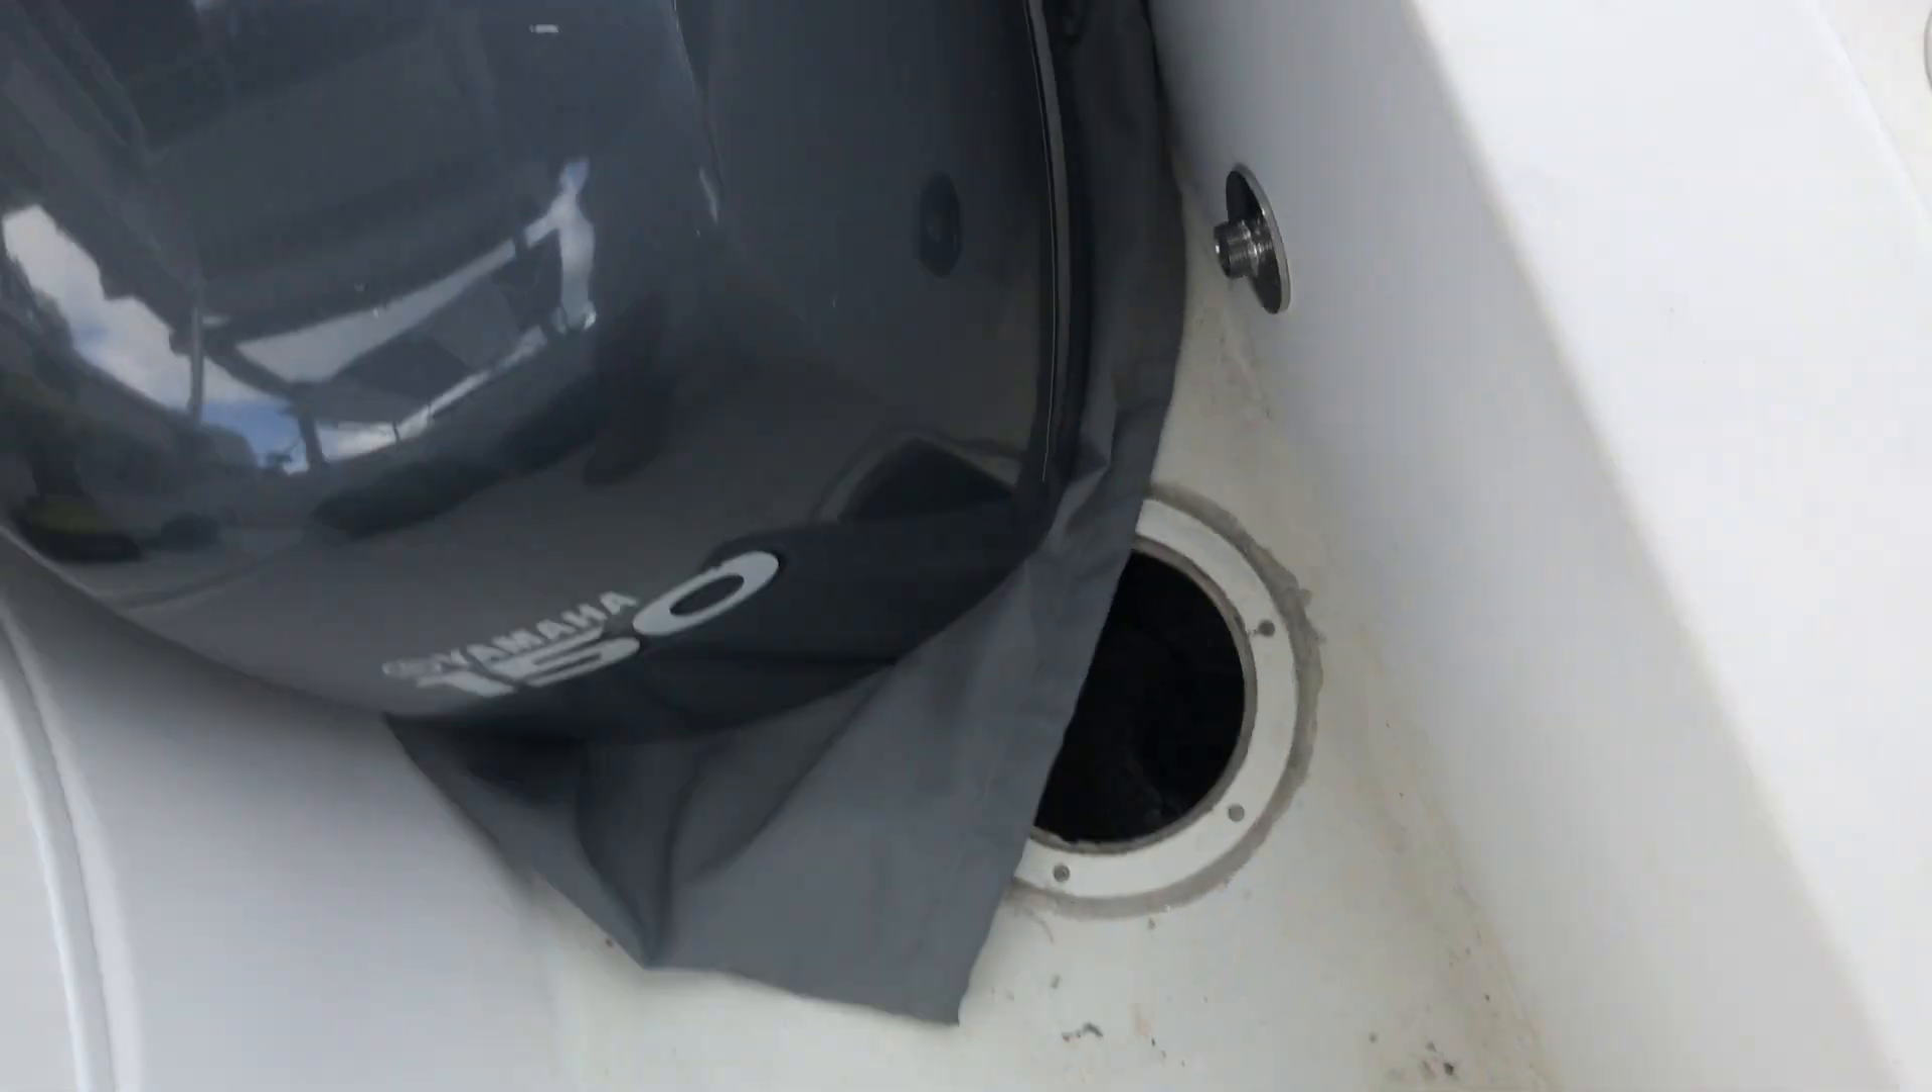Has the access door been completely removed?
Yes.